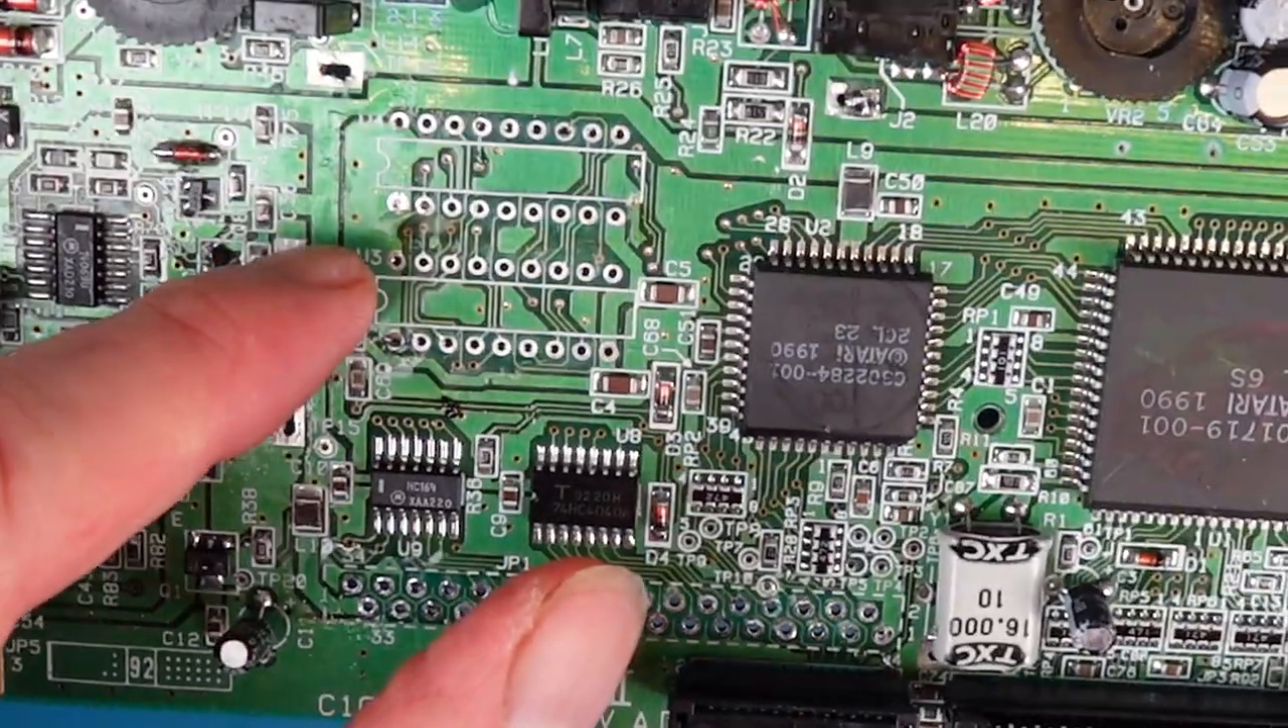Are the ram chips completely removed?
Yes.